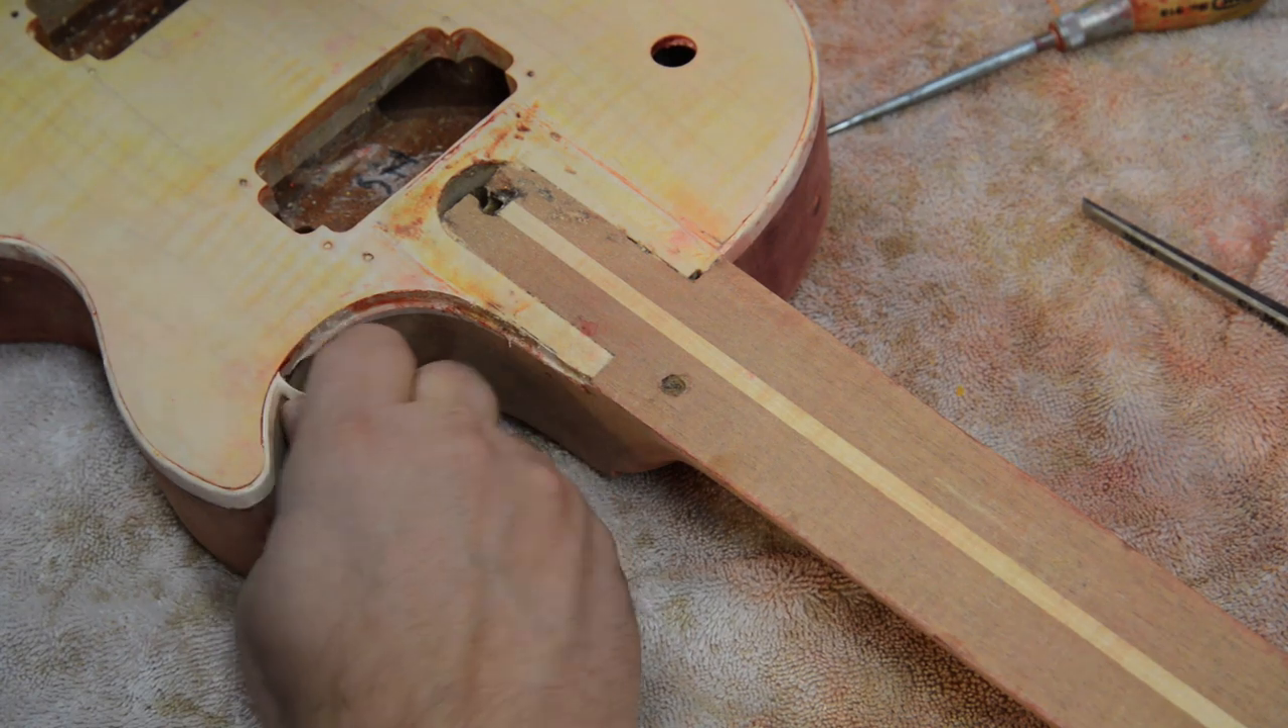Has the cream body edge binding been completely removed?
No.